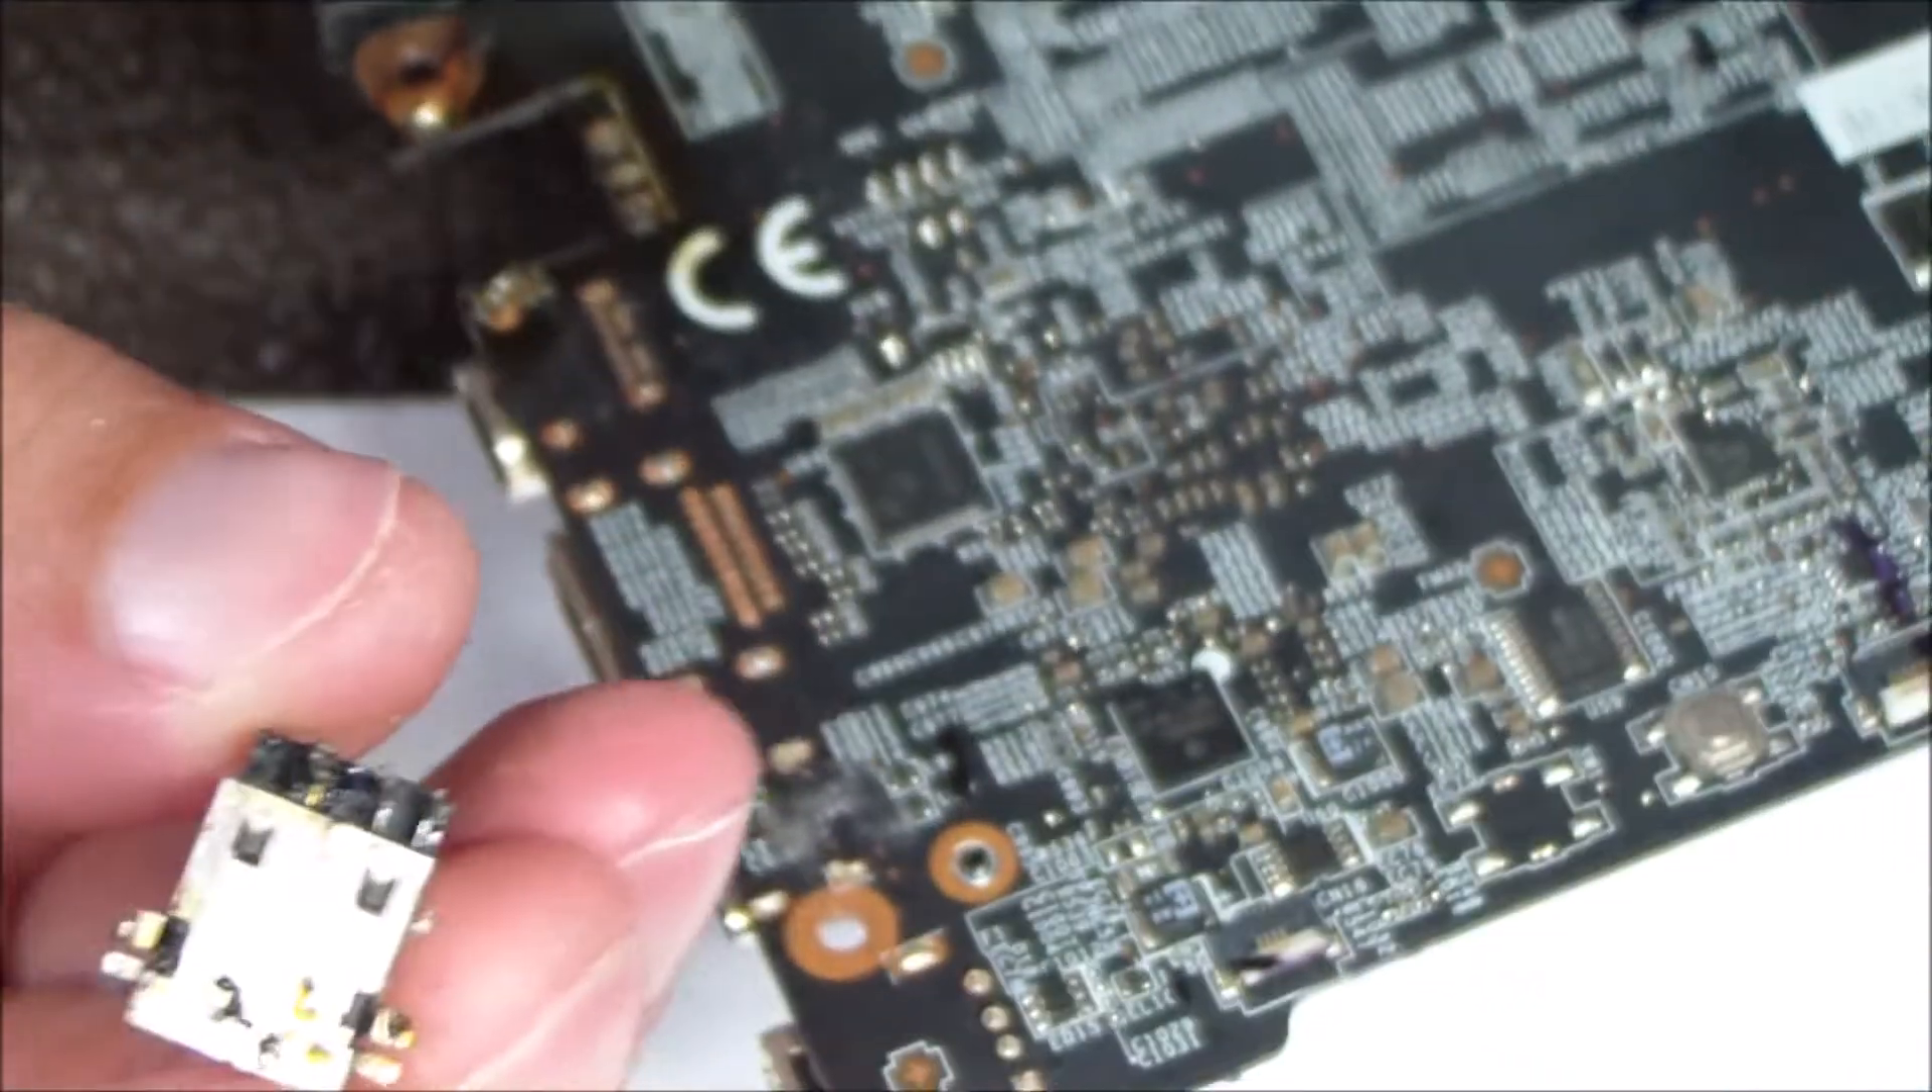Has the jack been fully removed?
Yes.